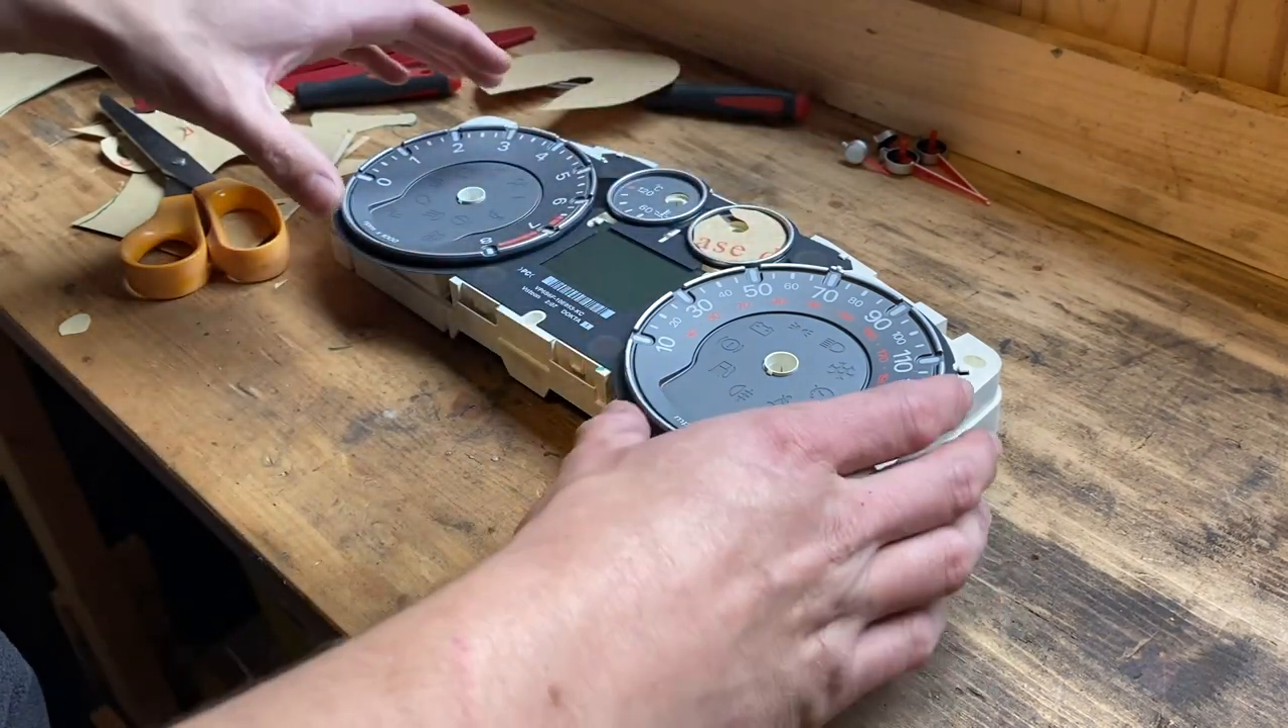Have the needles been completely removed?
Yes.